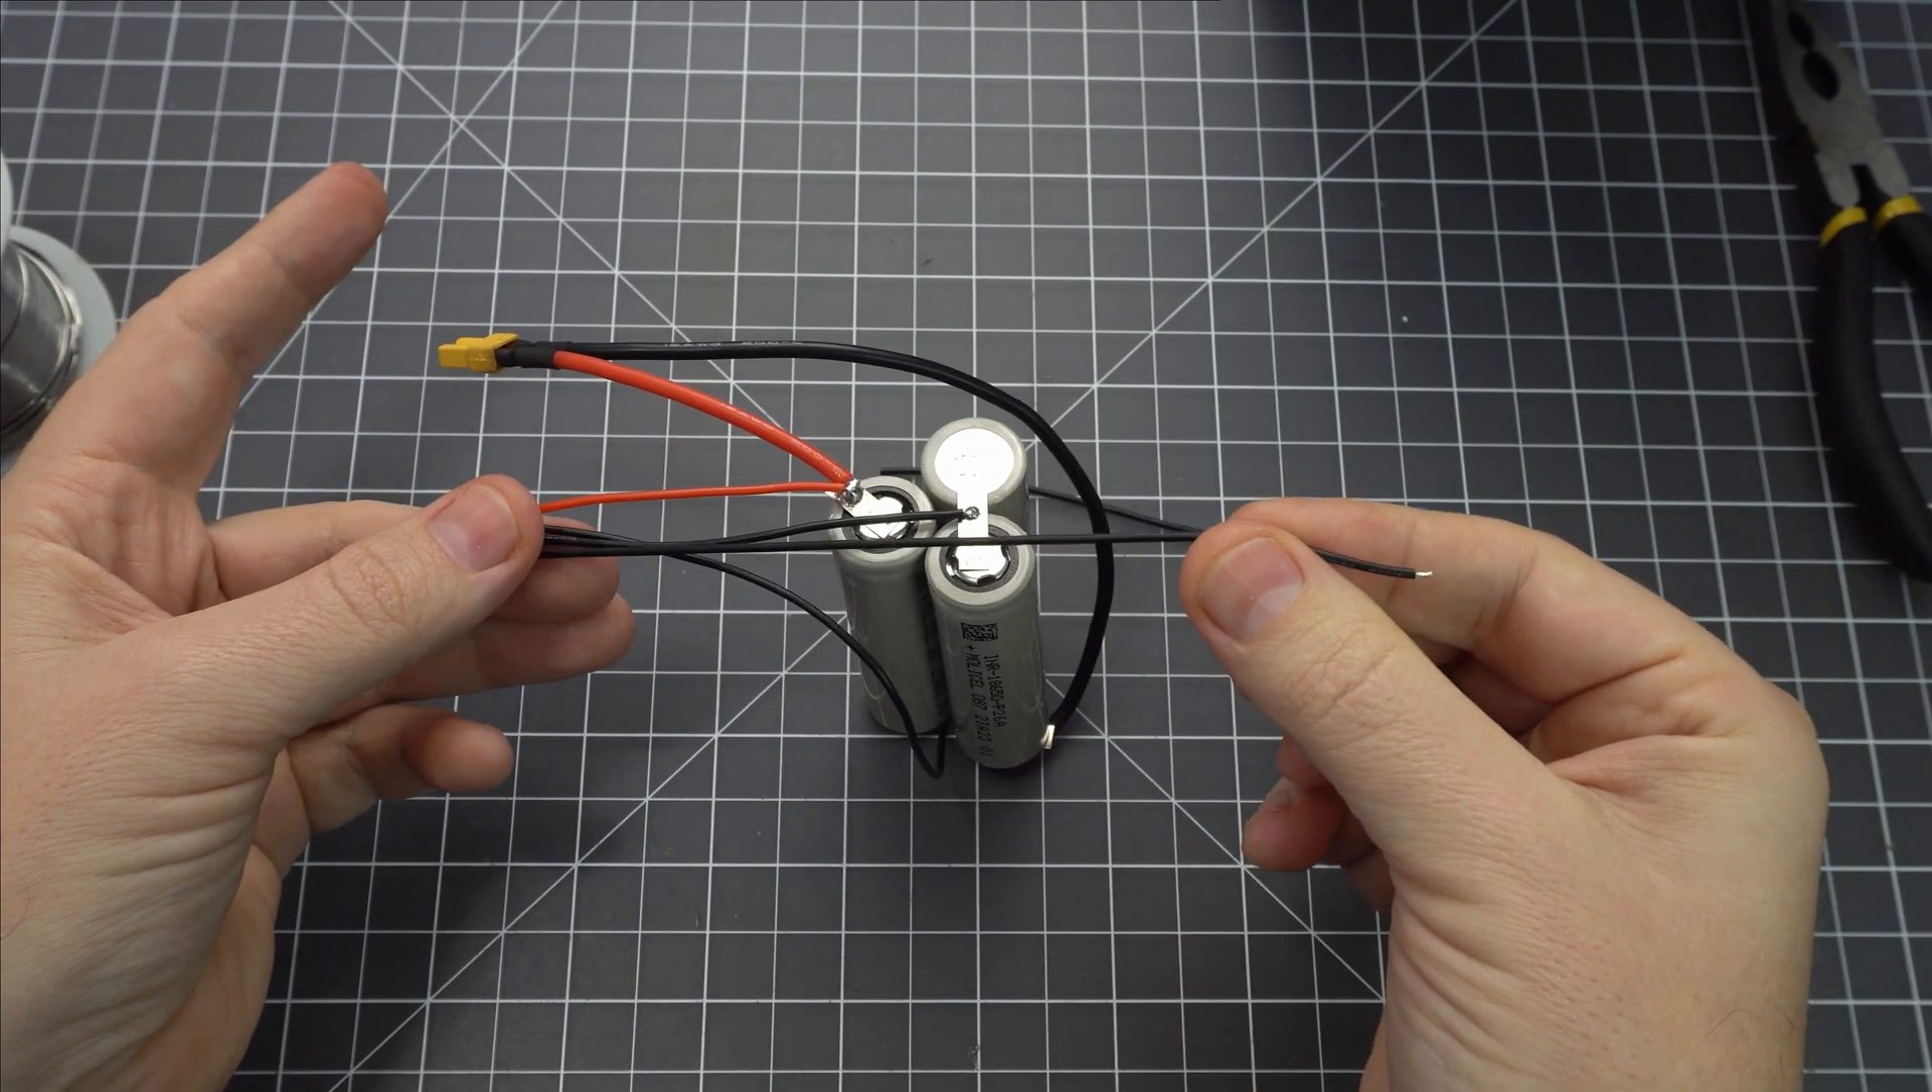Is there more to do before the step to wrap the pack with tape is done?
Yes.